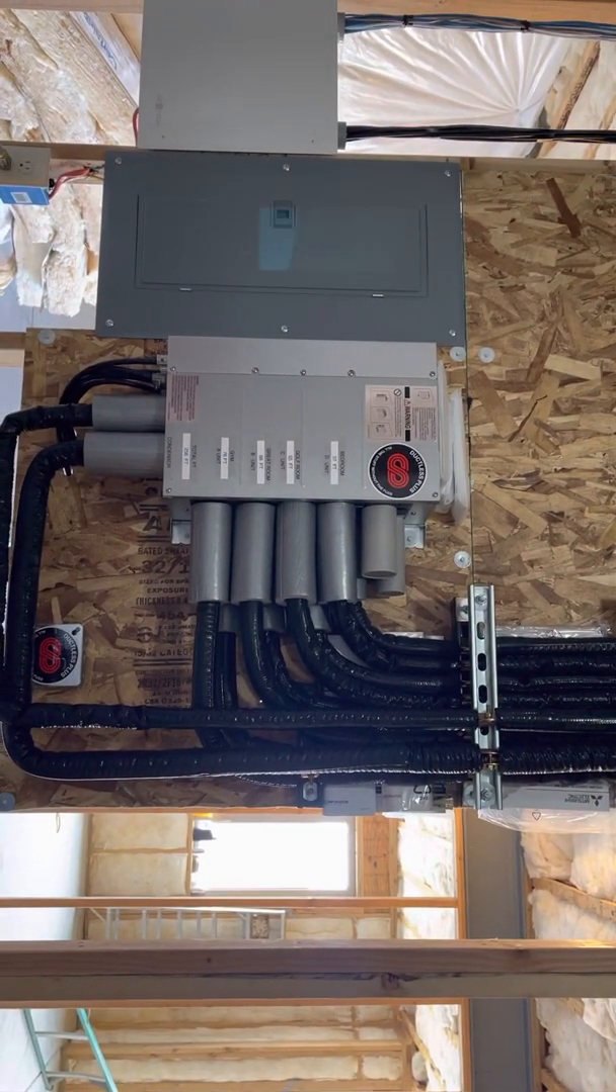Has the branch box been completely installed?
Yes.